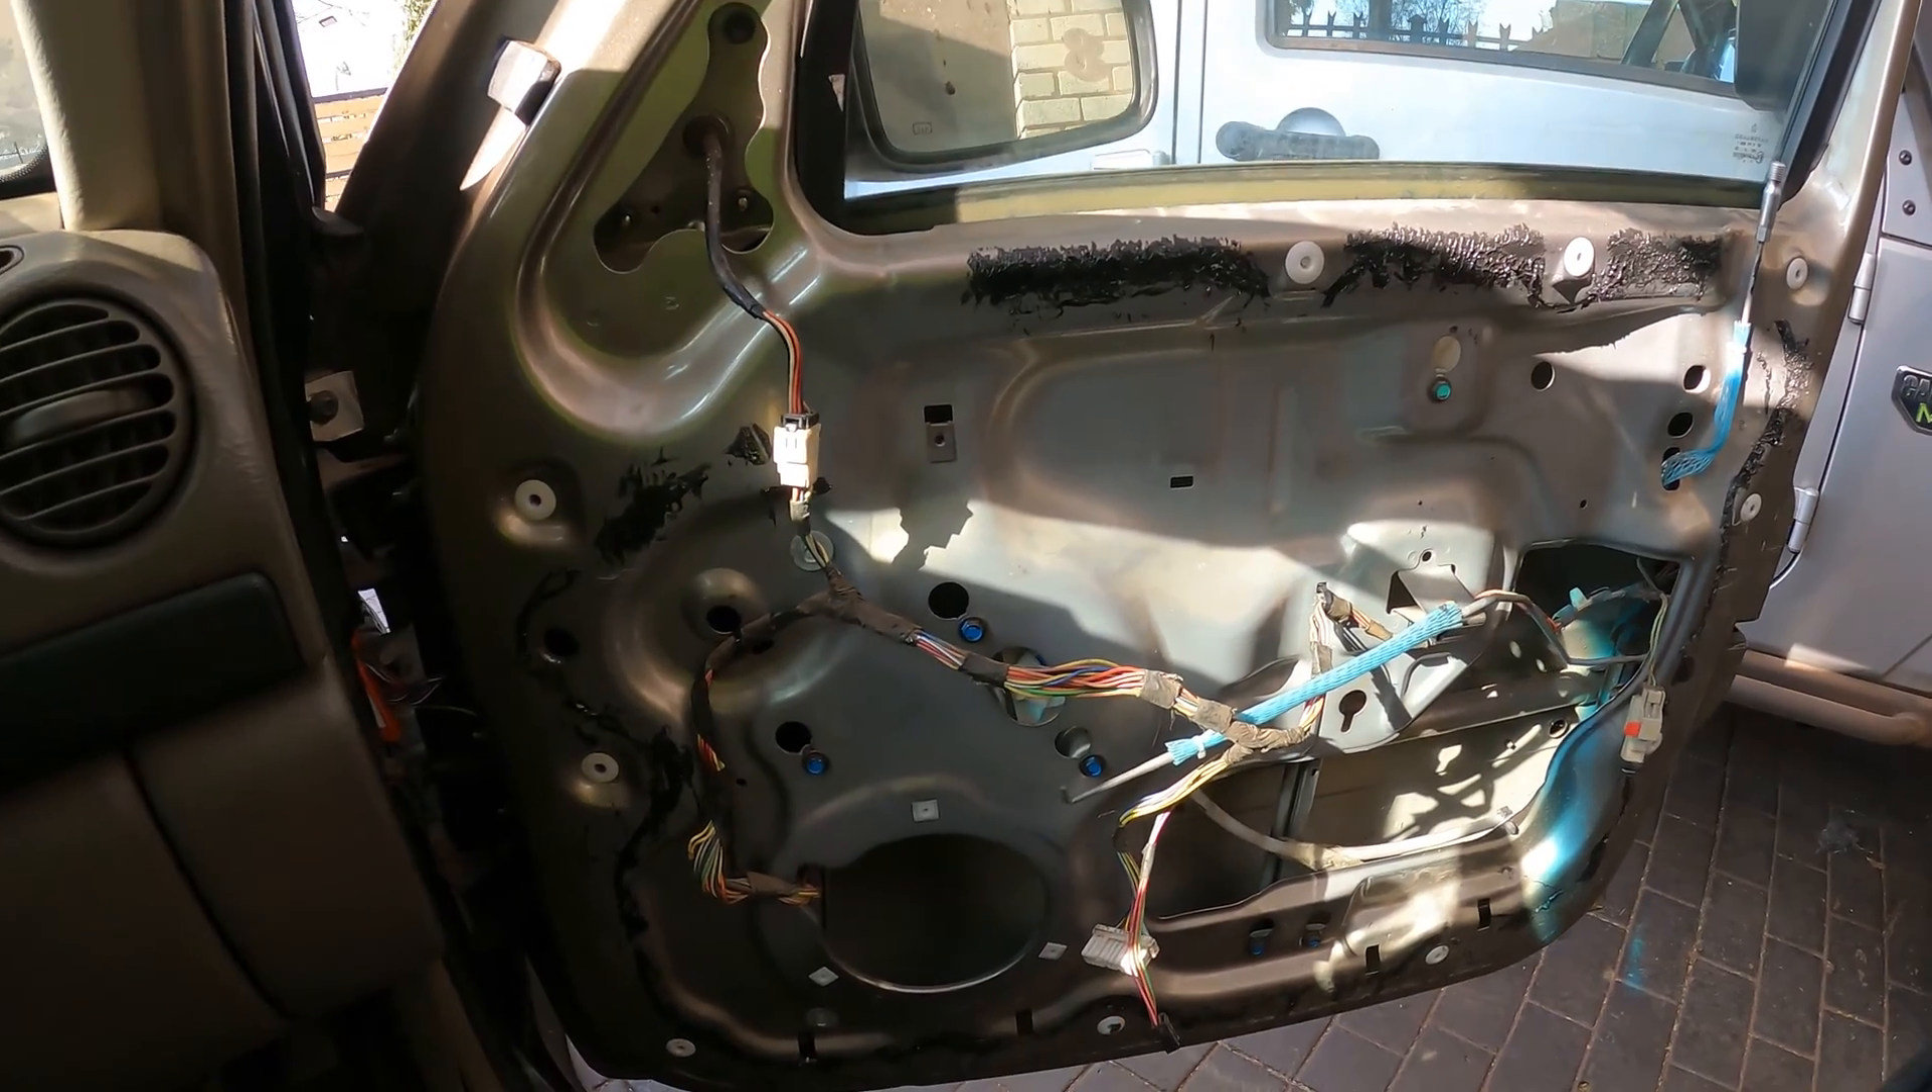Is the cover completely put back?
No.